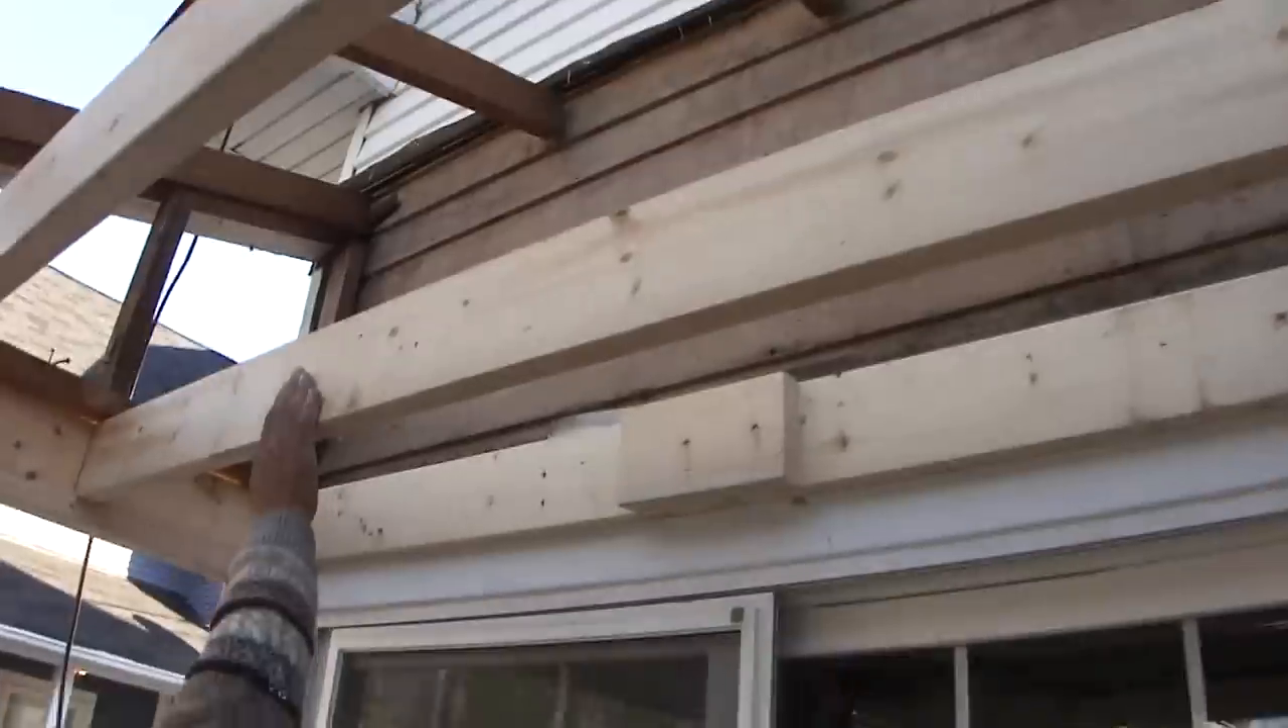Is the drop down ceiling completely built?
No.